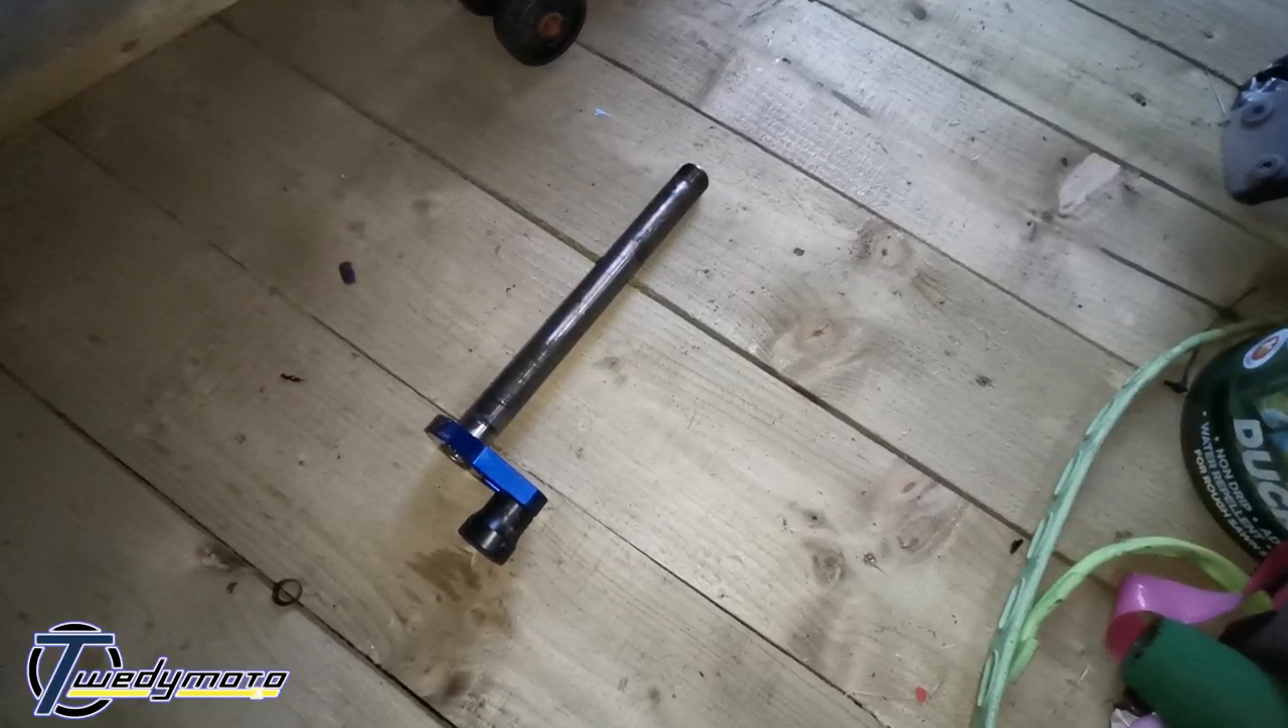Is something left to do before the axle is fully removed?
No.